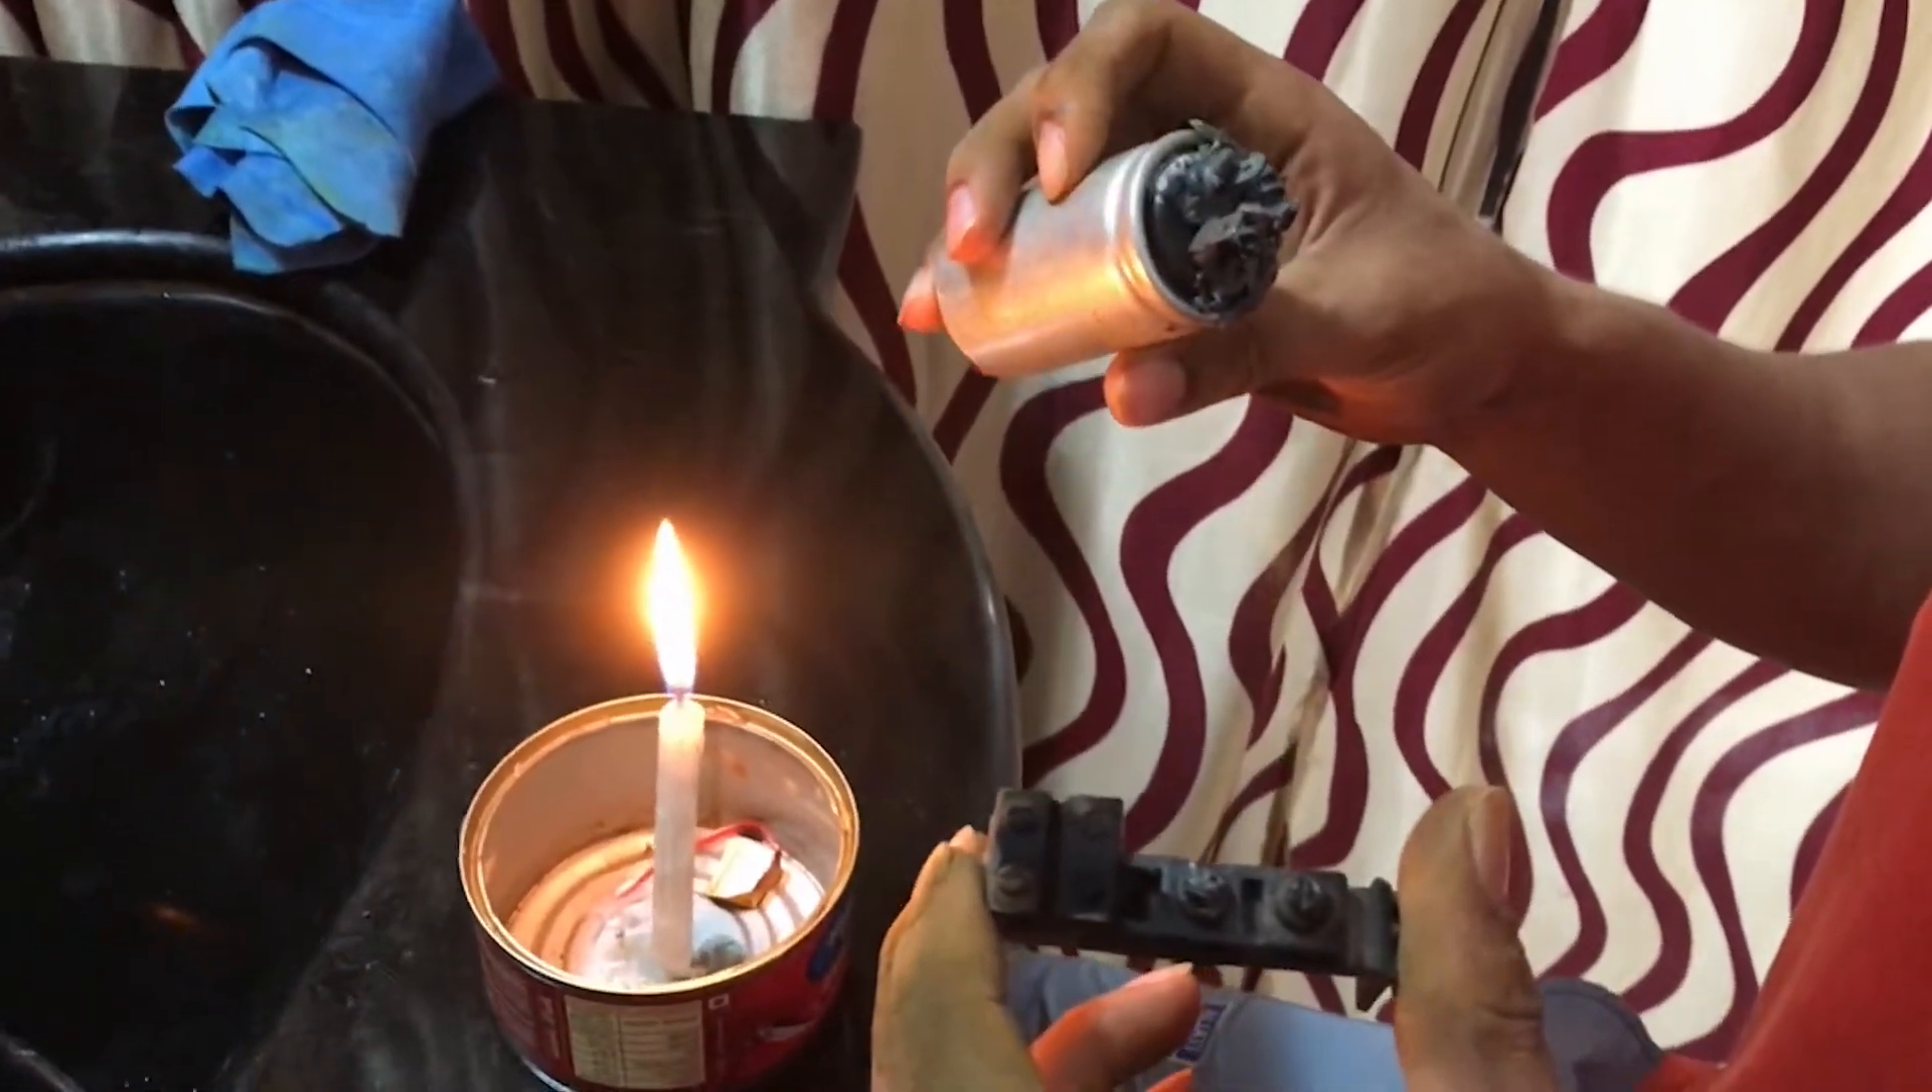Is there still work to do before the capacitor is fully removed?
No.